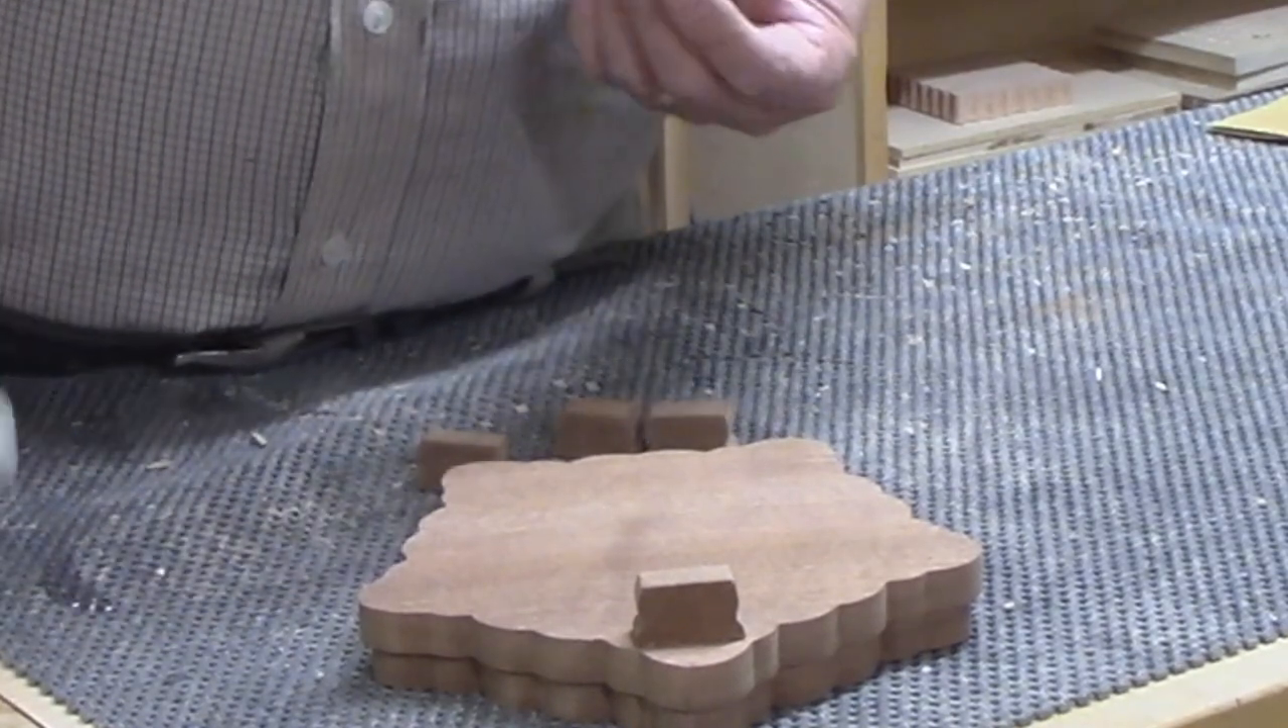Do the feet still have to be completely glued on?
Yes.